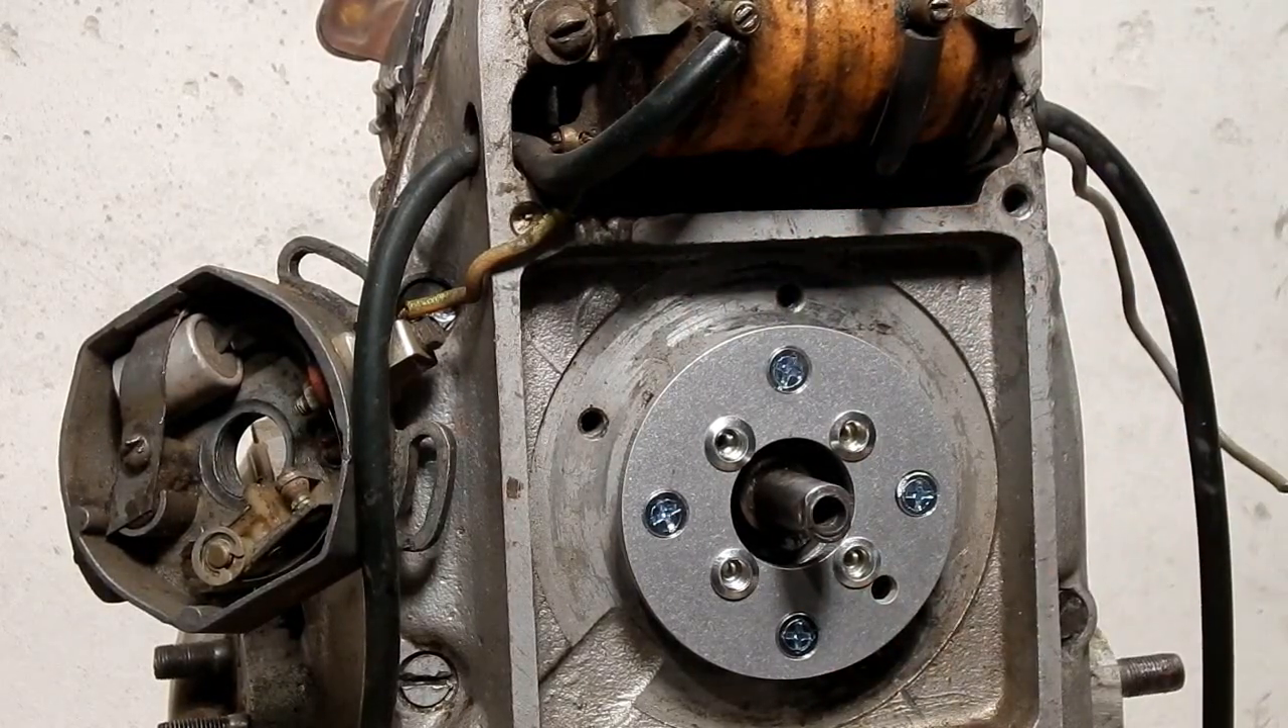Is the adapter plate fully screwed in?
Yes.